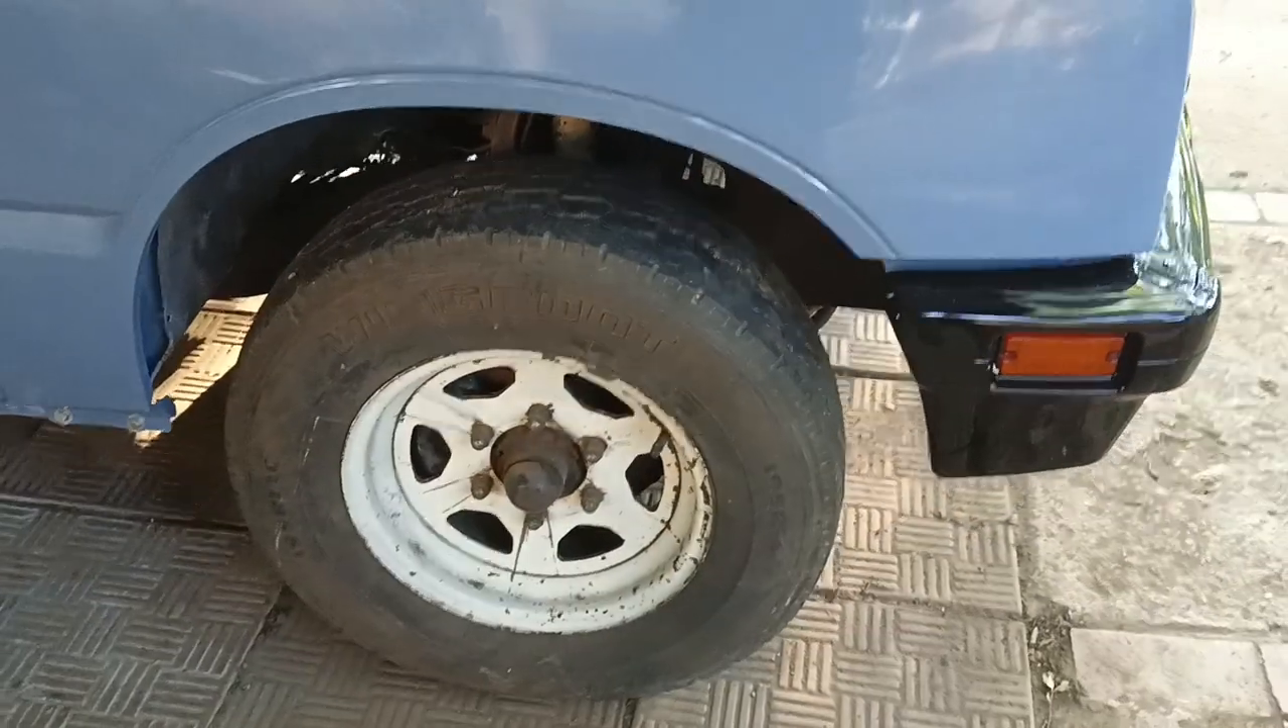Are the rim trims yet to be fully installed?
Yes.